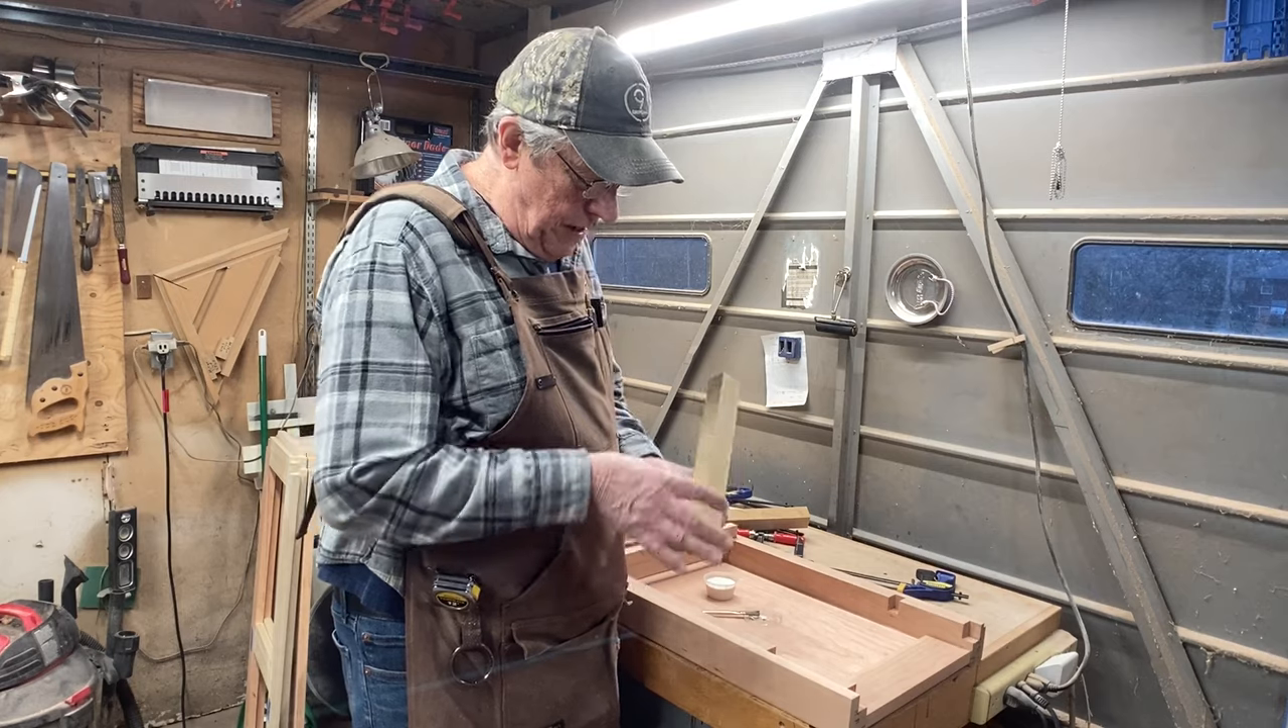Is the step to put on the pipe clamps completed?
No.